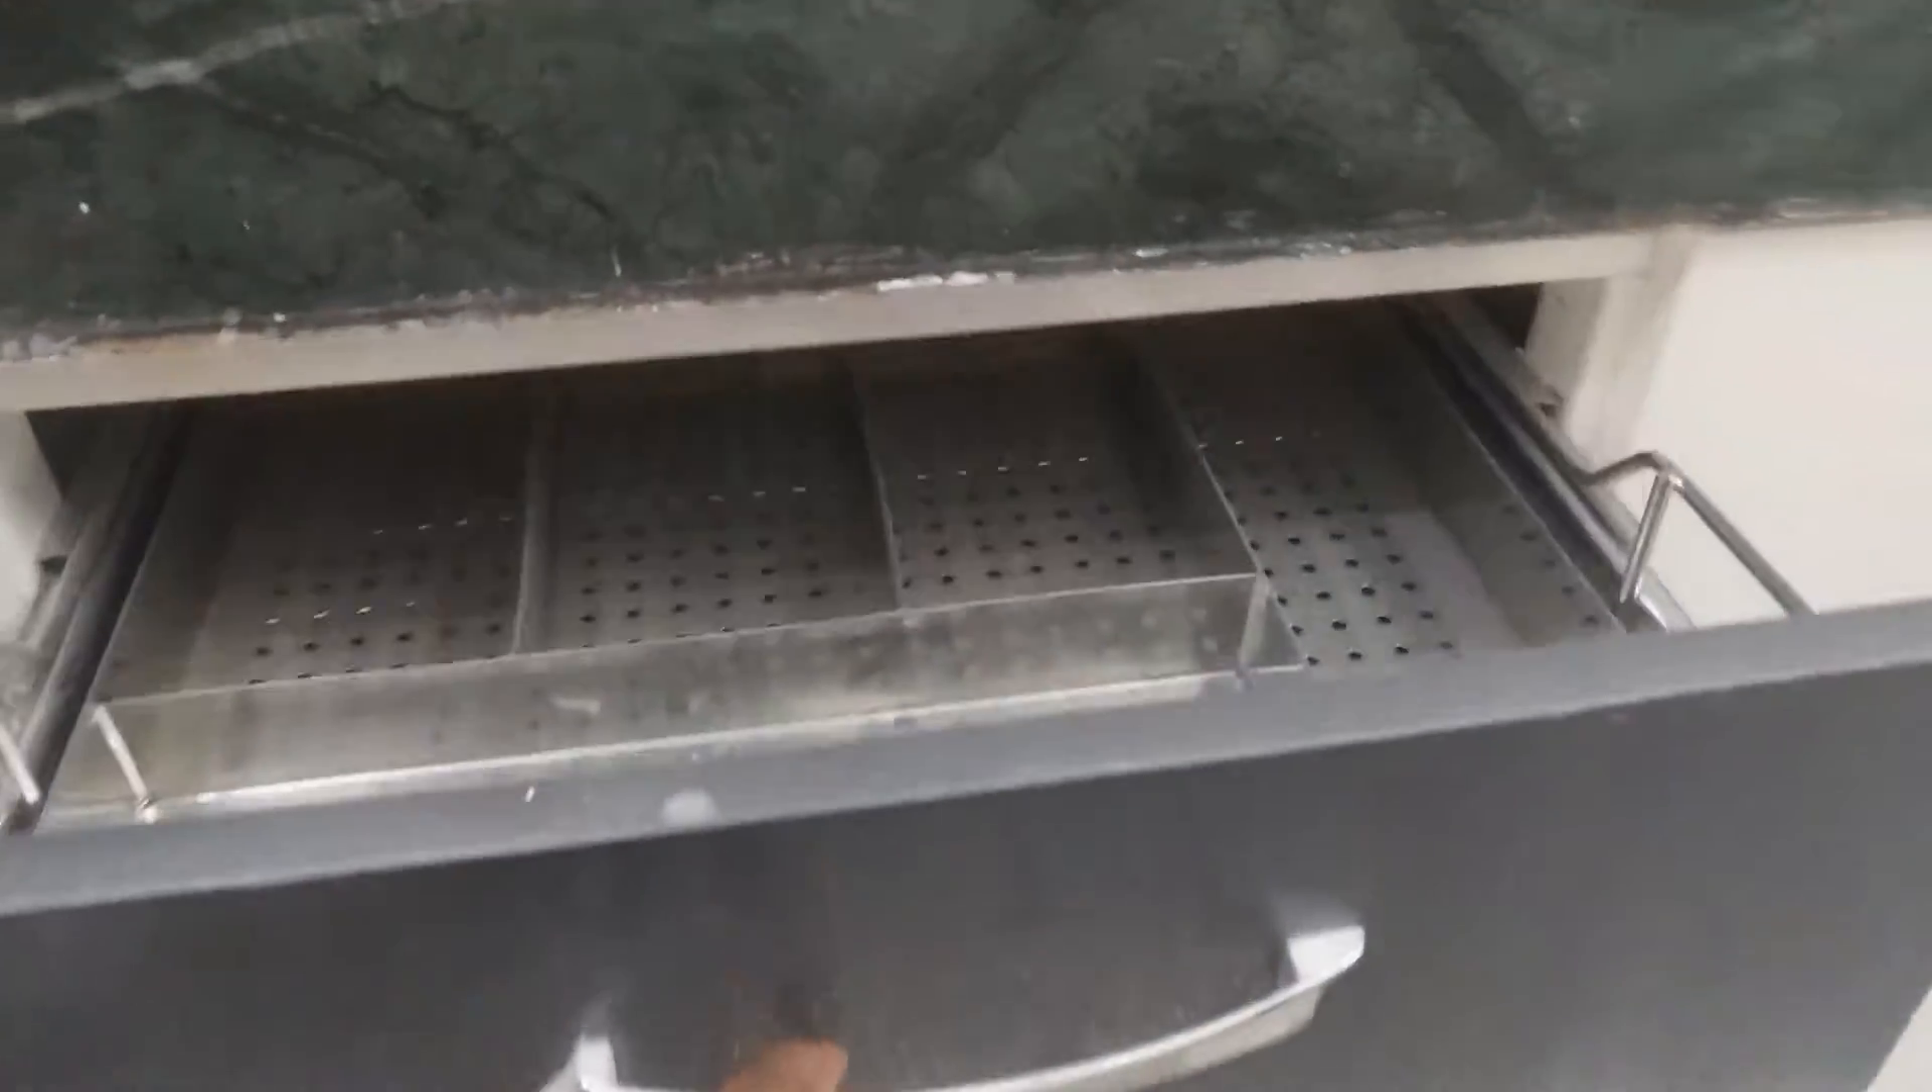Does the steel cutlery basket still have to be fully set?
No.